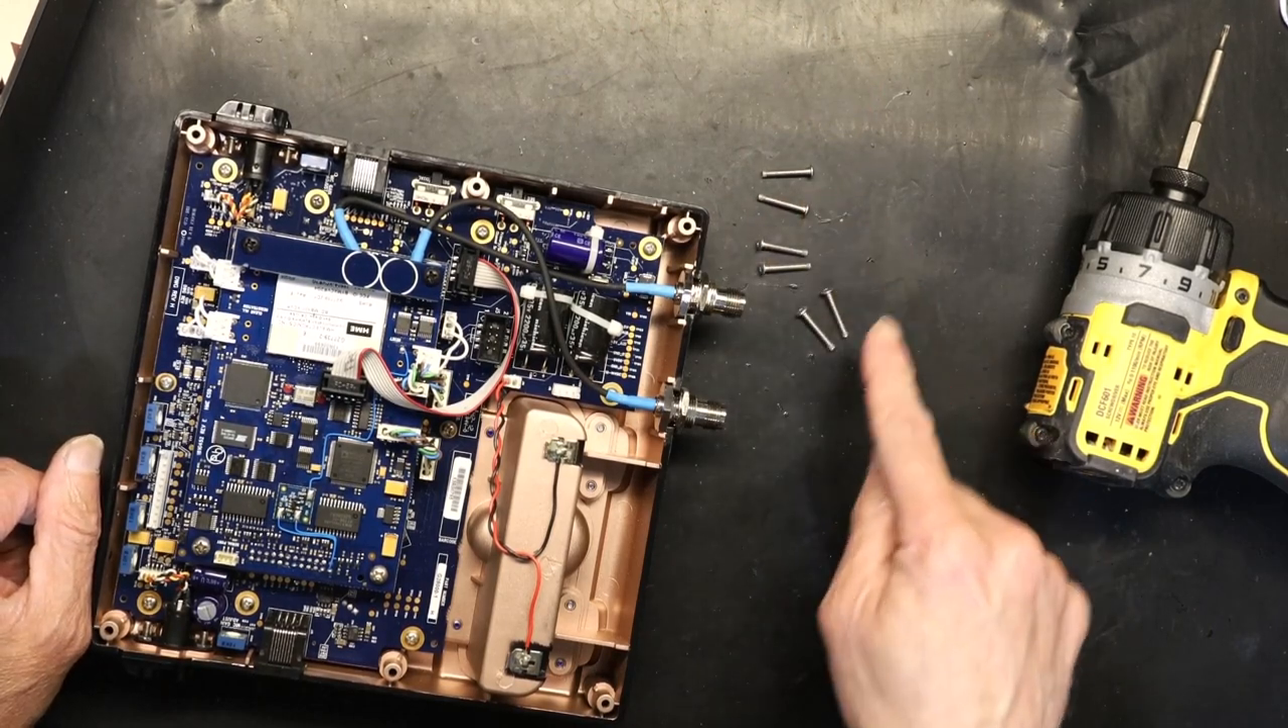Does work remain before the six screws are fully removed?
No.